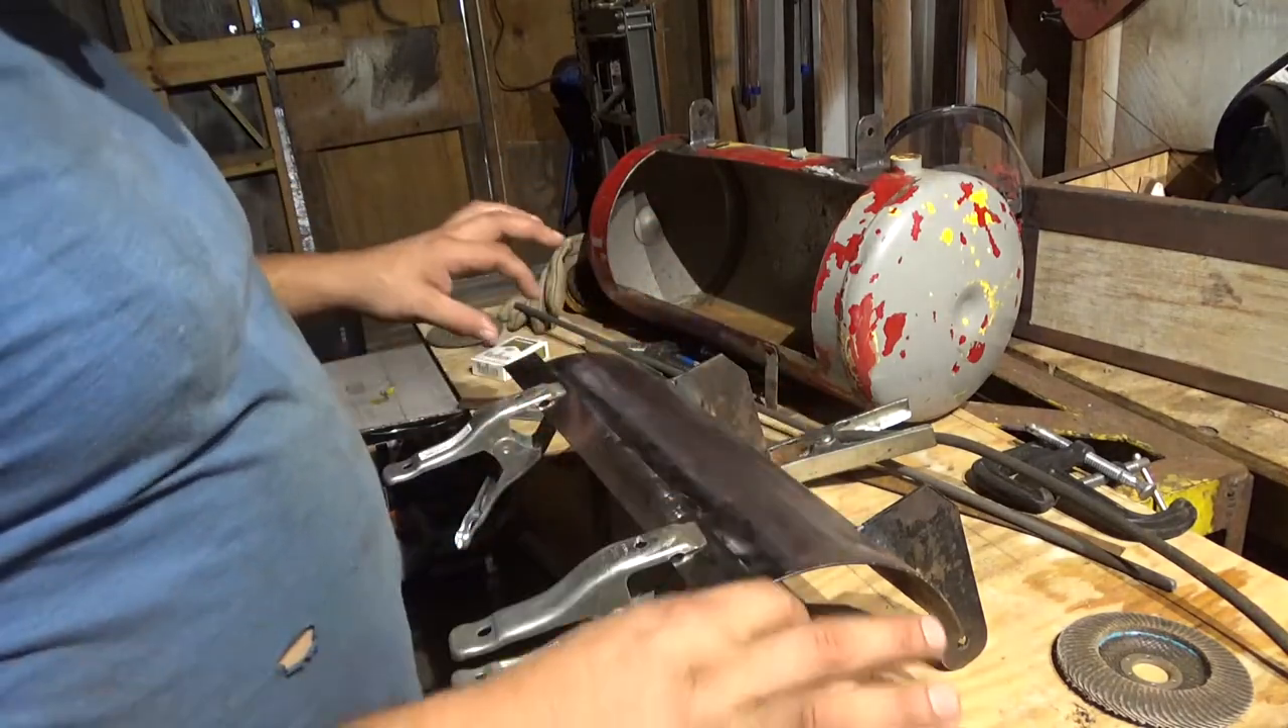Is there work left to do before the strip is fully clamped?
No.